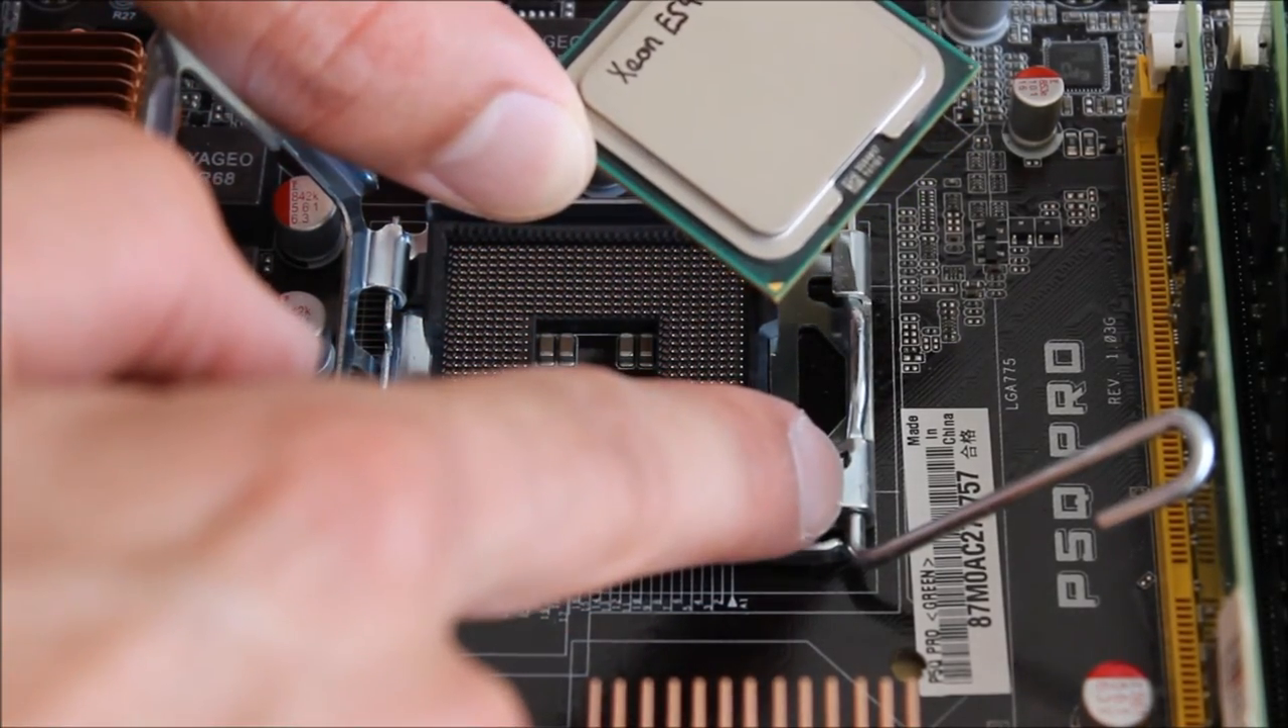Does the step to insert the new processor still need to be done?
Yes.